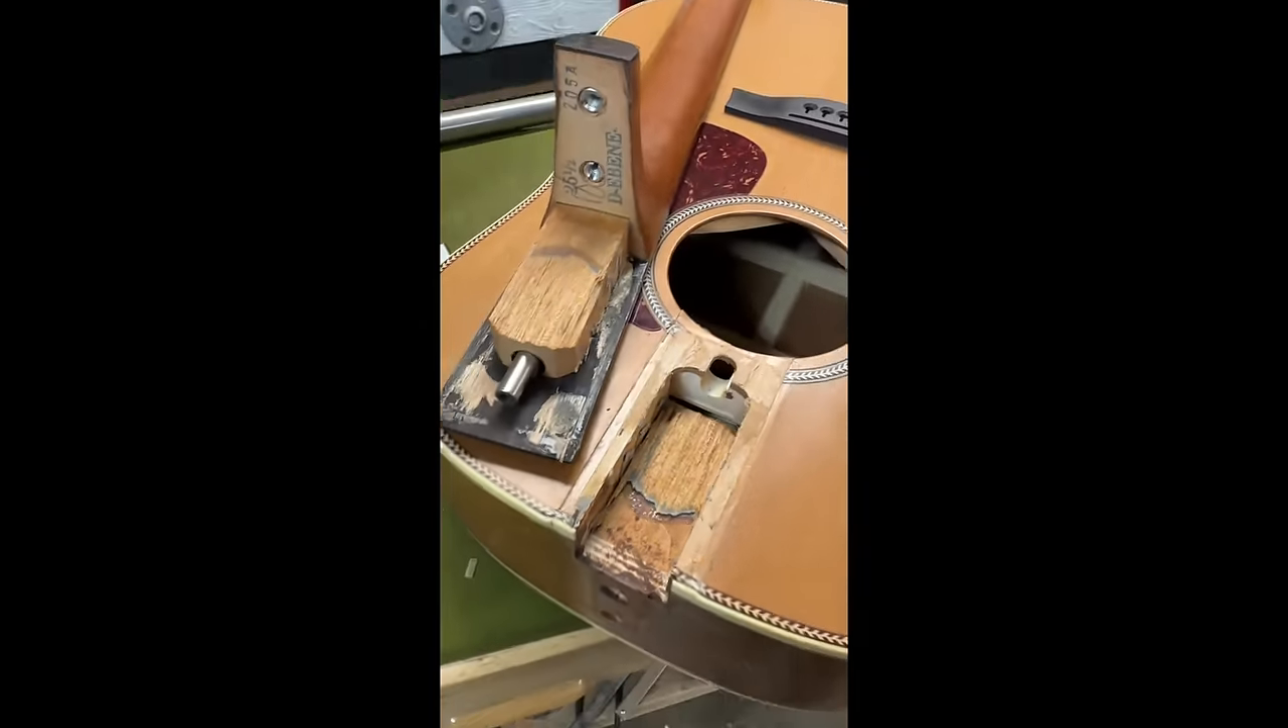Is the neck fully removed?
Yes.